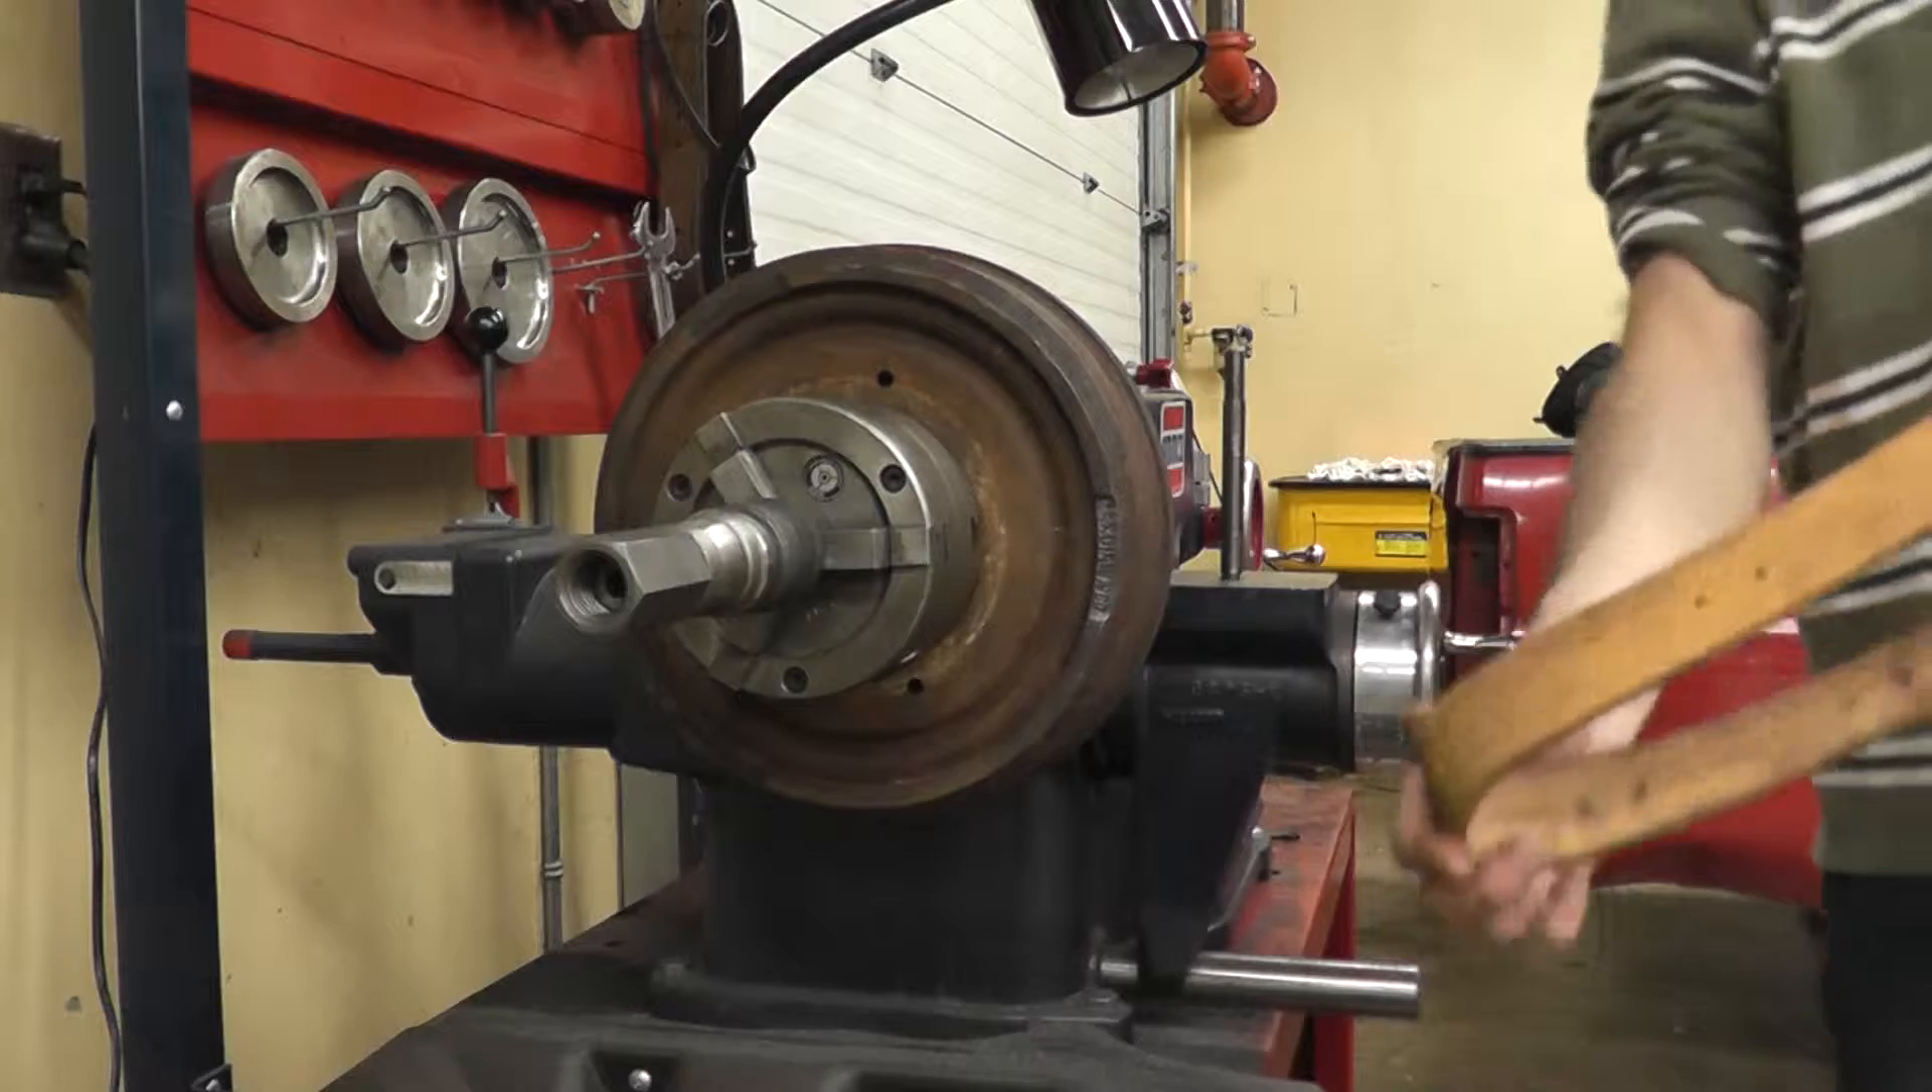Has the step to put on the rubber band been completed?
No.